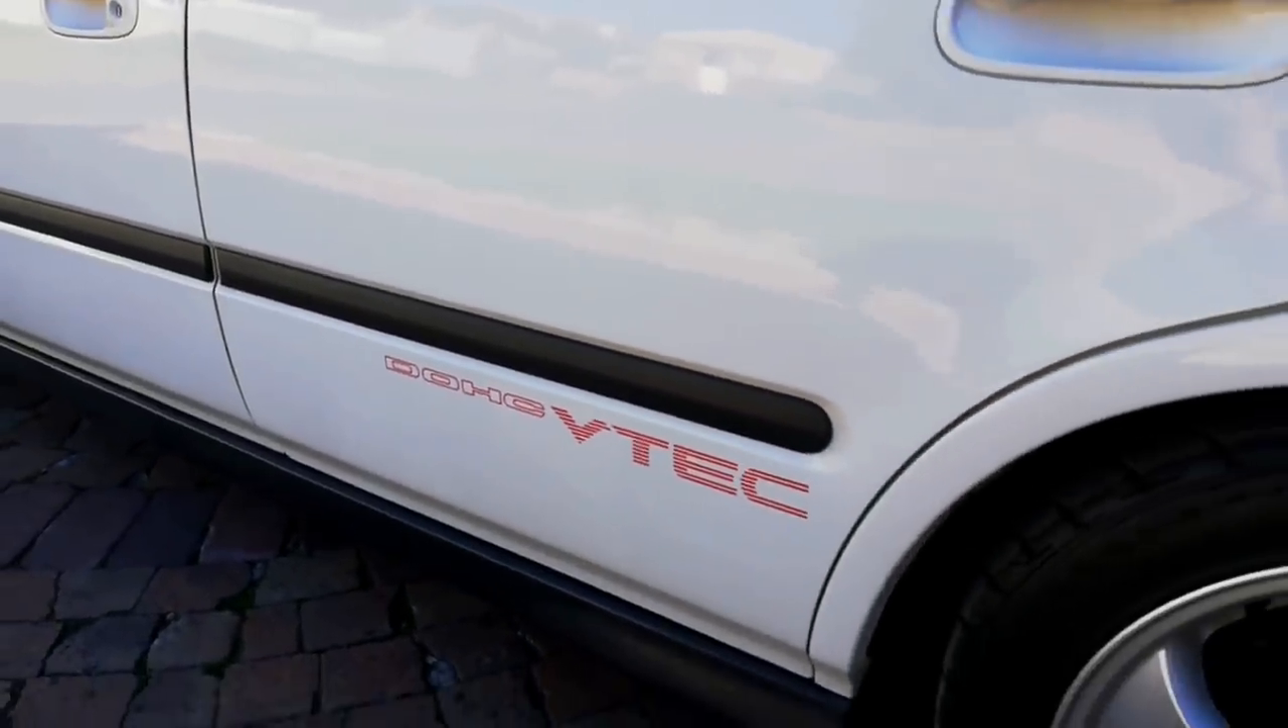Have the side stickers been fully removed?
No.